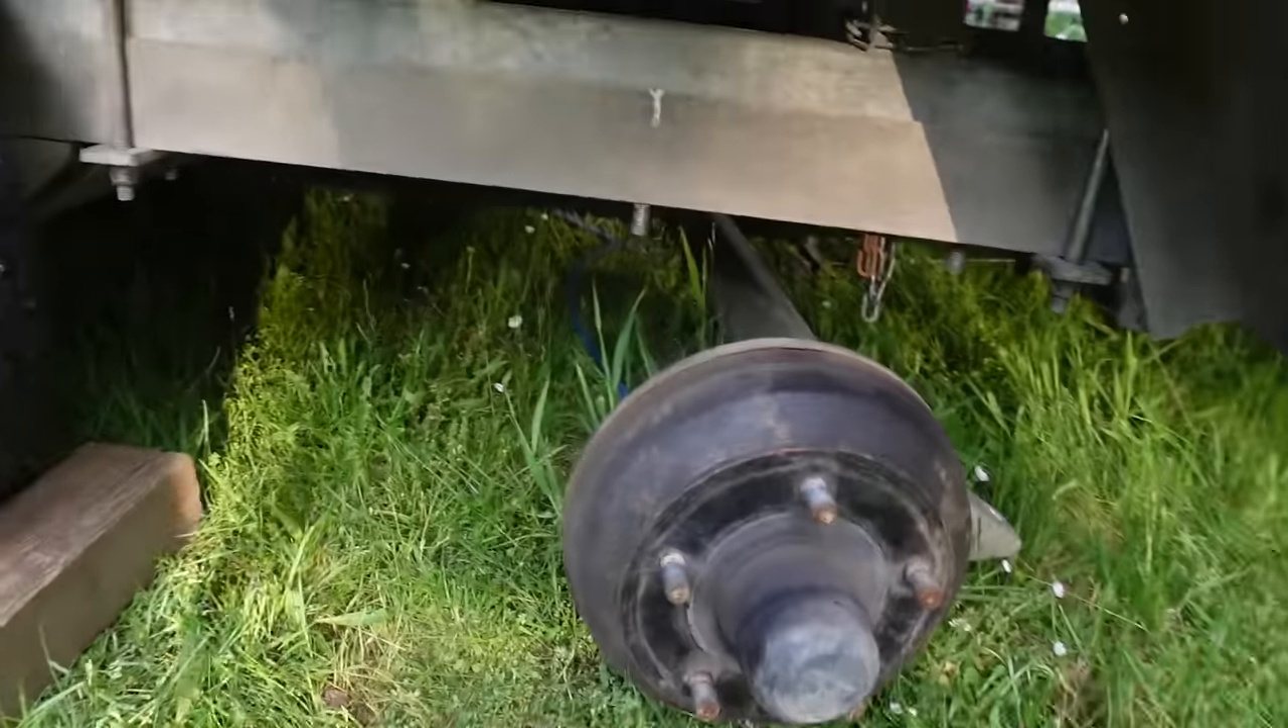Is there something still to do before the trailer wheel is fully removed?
No.